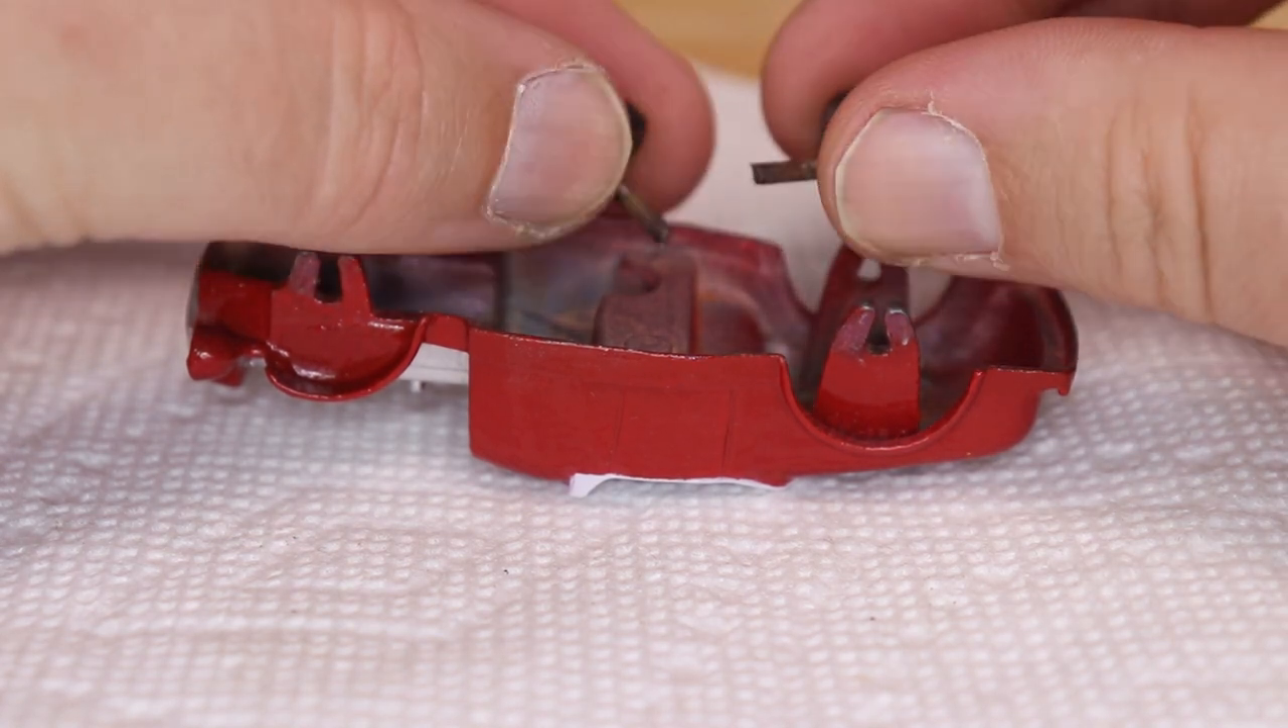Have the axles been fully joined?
No.